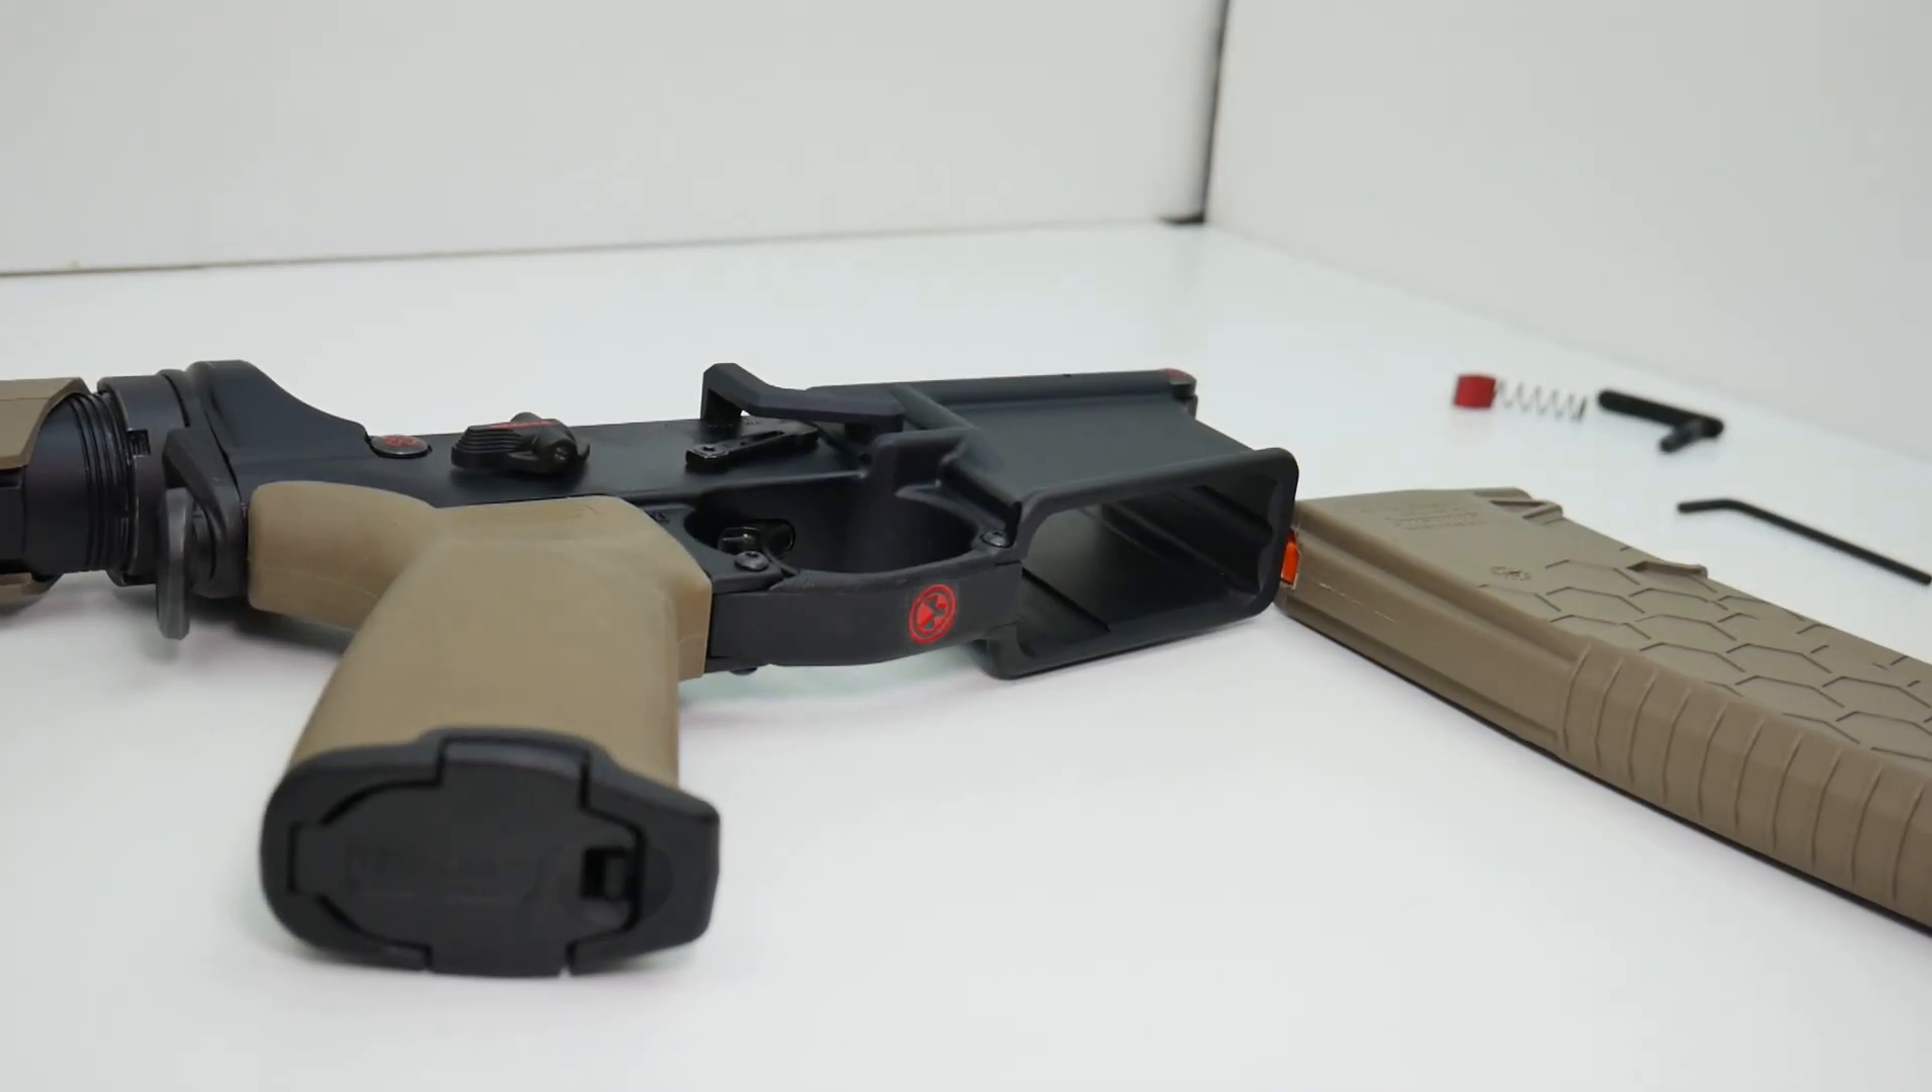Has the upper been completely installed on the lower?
No.